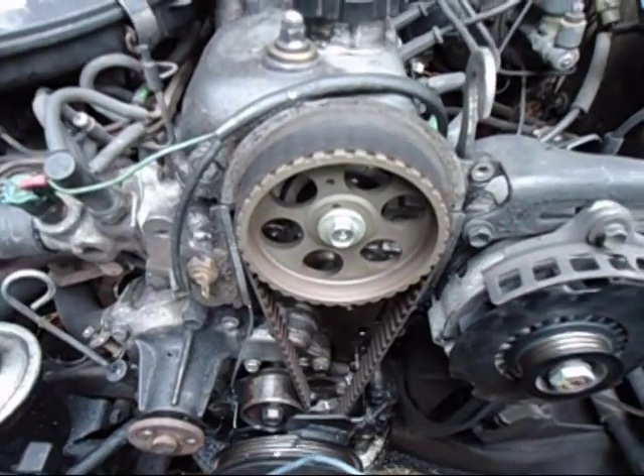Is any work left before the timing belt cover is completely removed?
No.